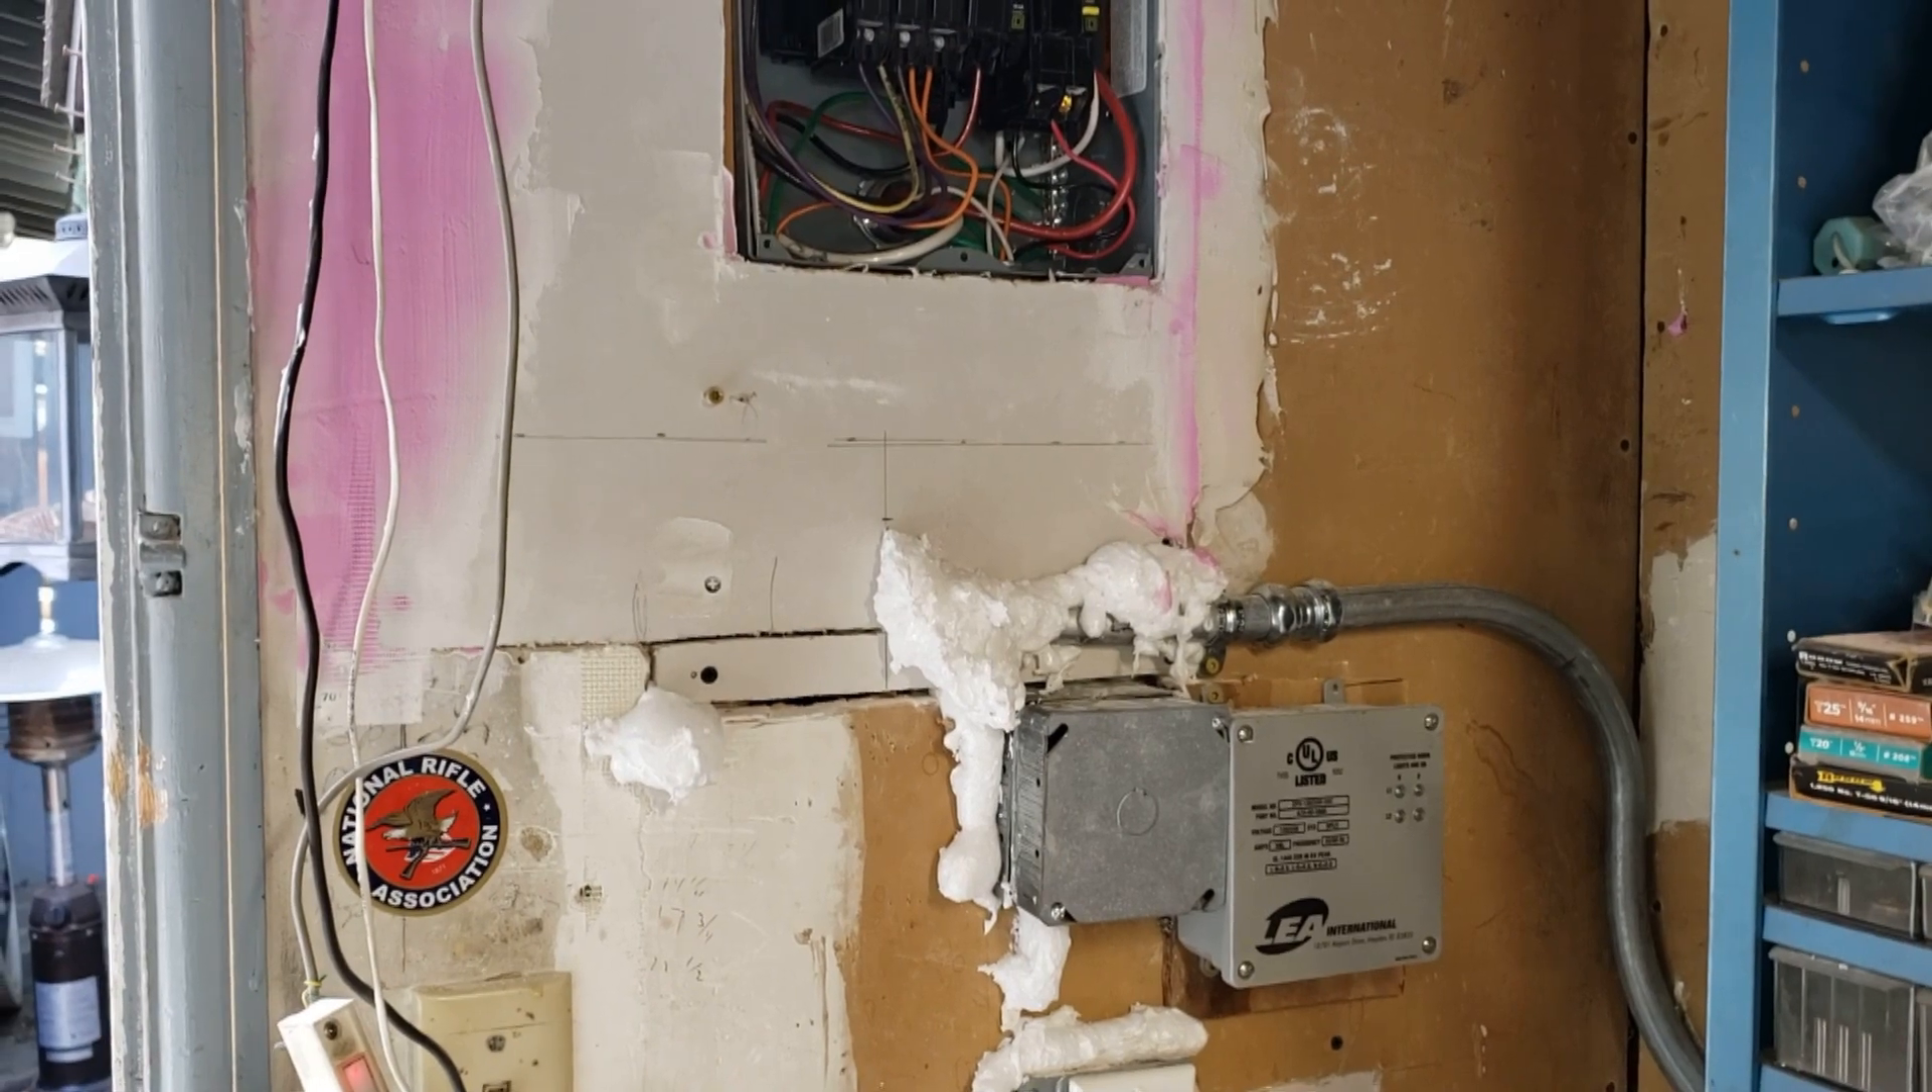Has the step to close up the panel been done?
No.